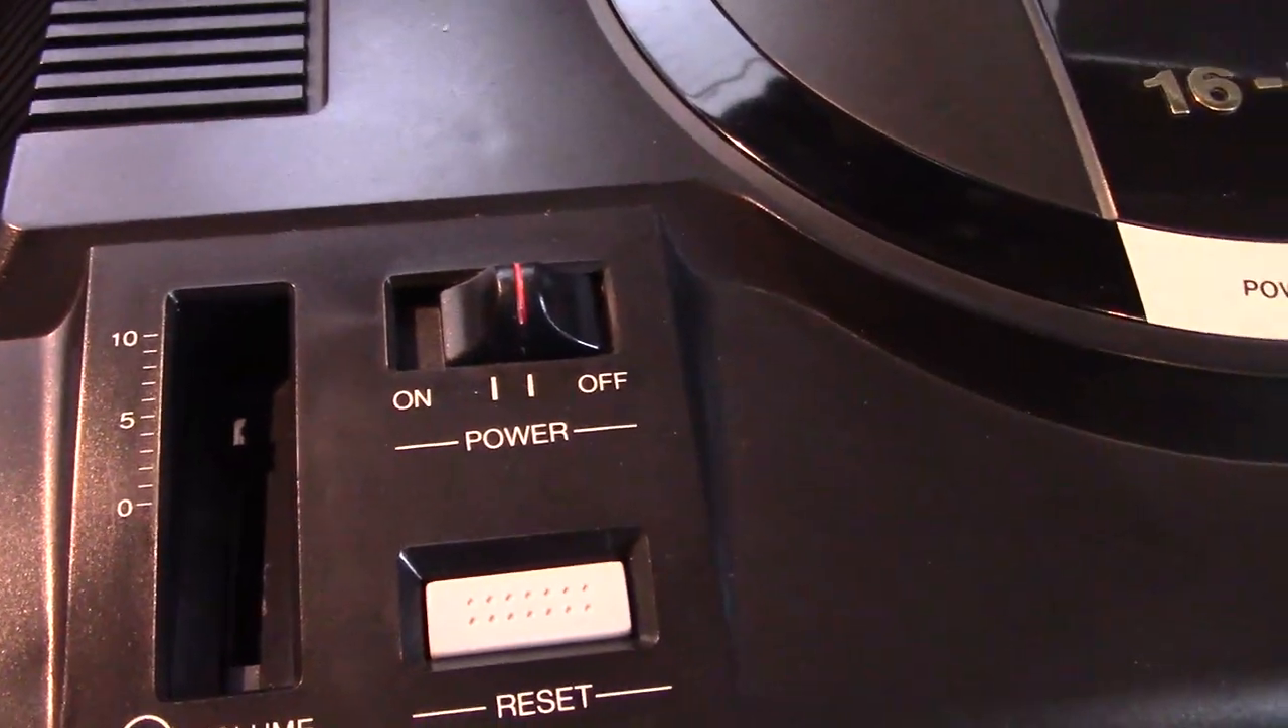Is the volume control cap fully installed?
No.